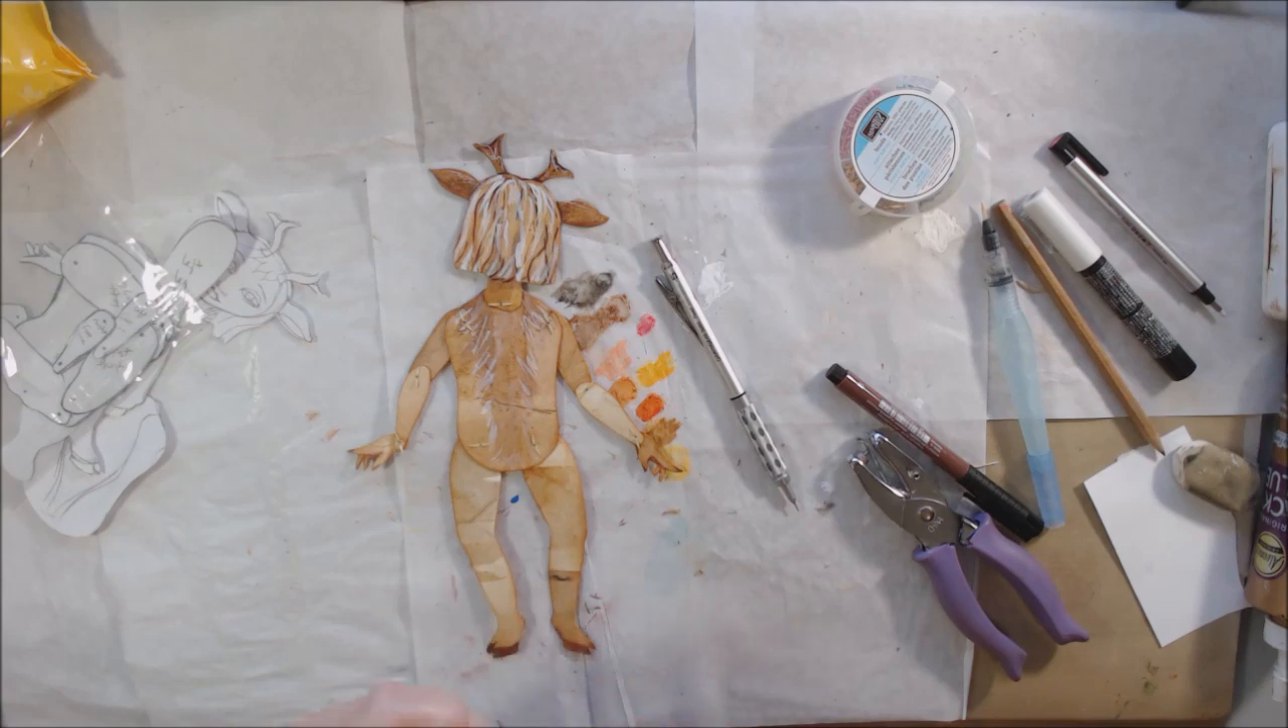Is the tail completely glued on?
No.